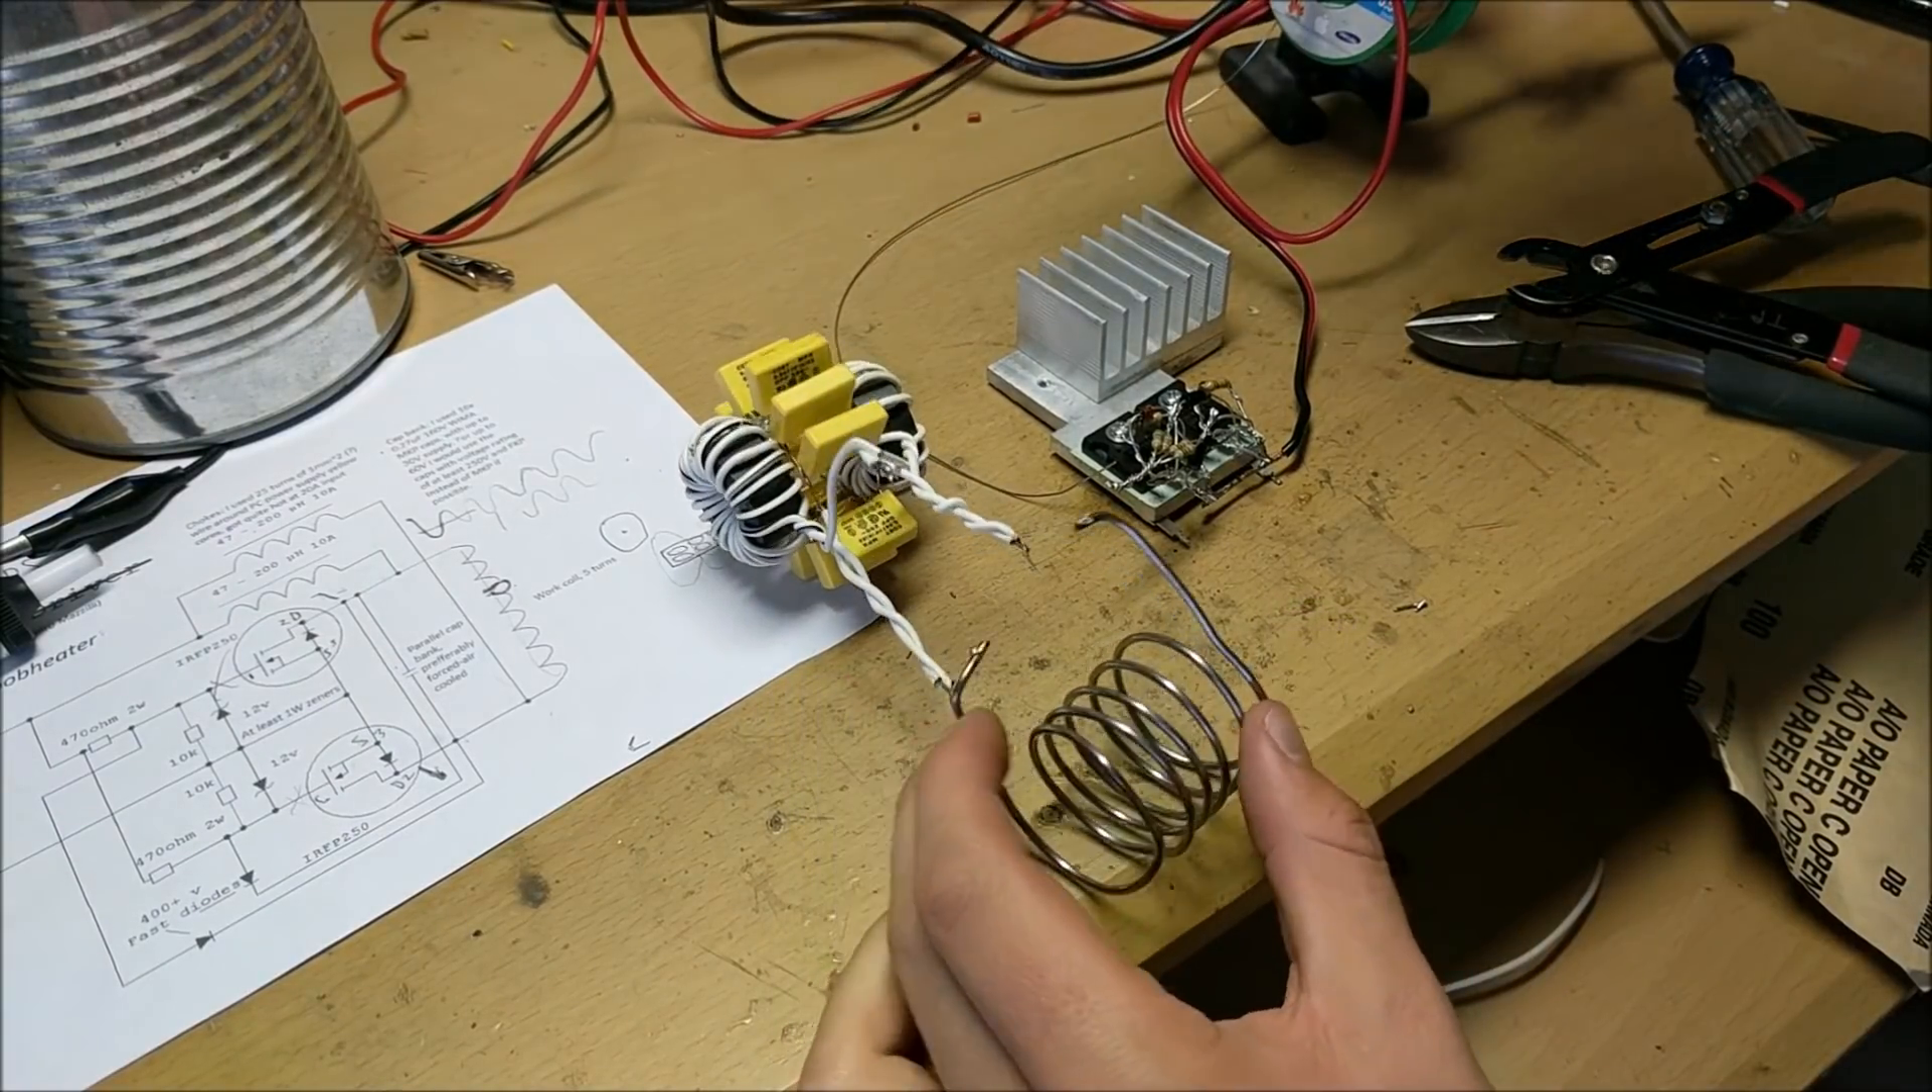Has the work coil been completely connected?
No.